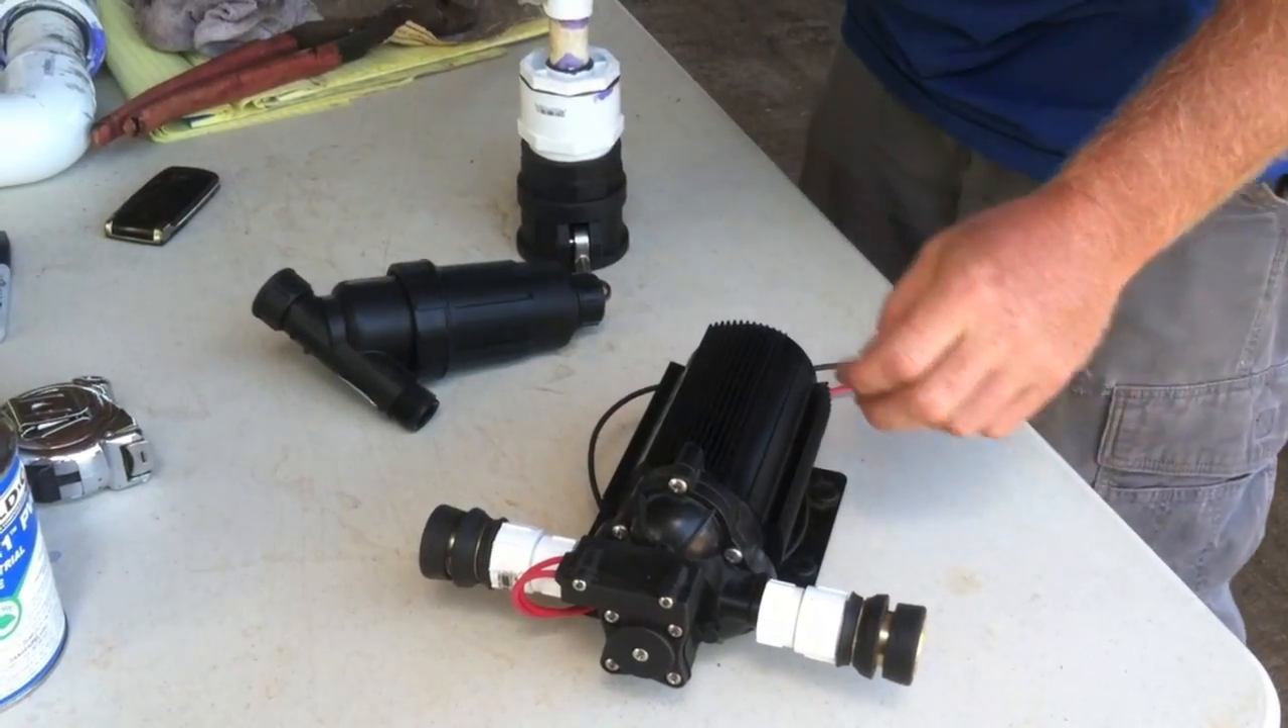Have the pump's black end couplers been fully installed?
Yes.